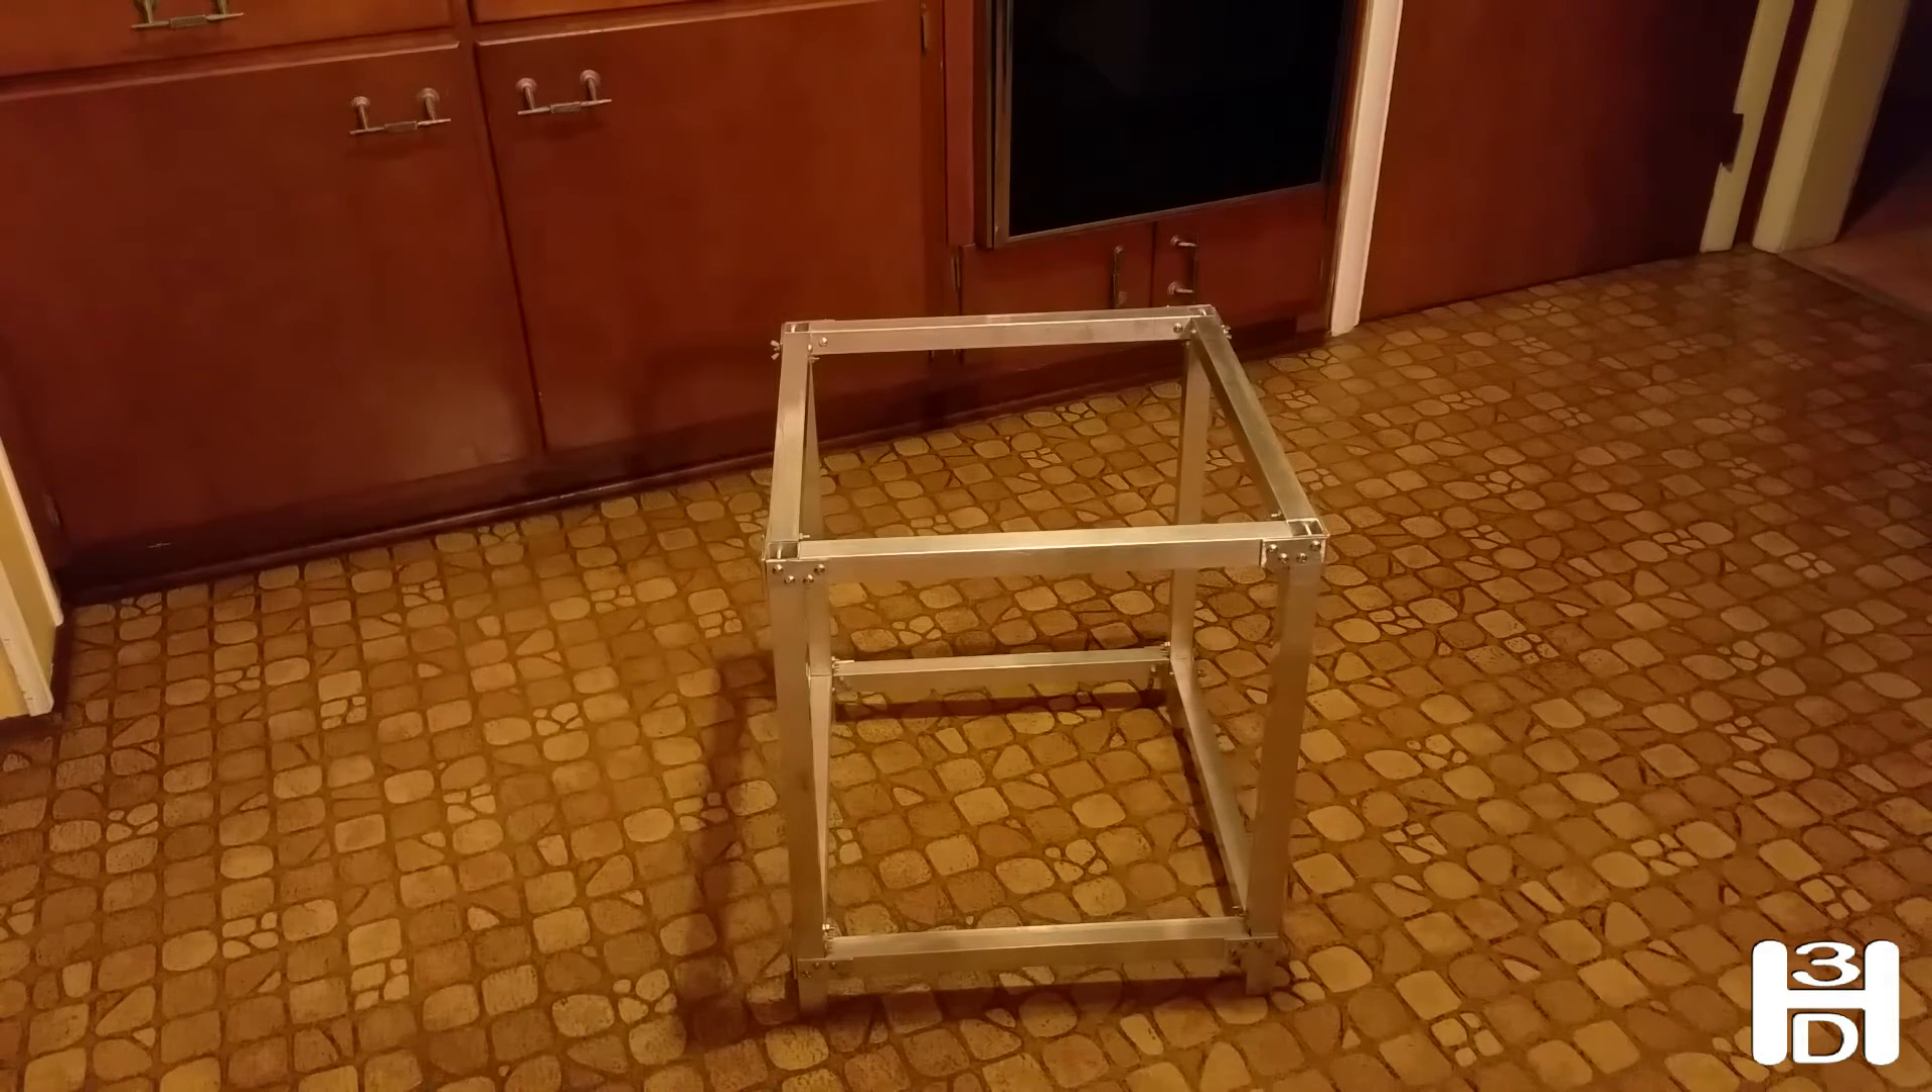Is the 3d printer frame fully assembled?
Yes.